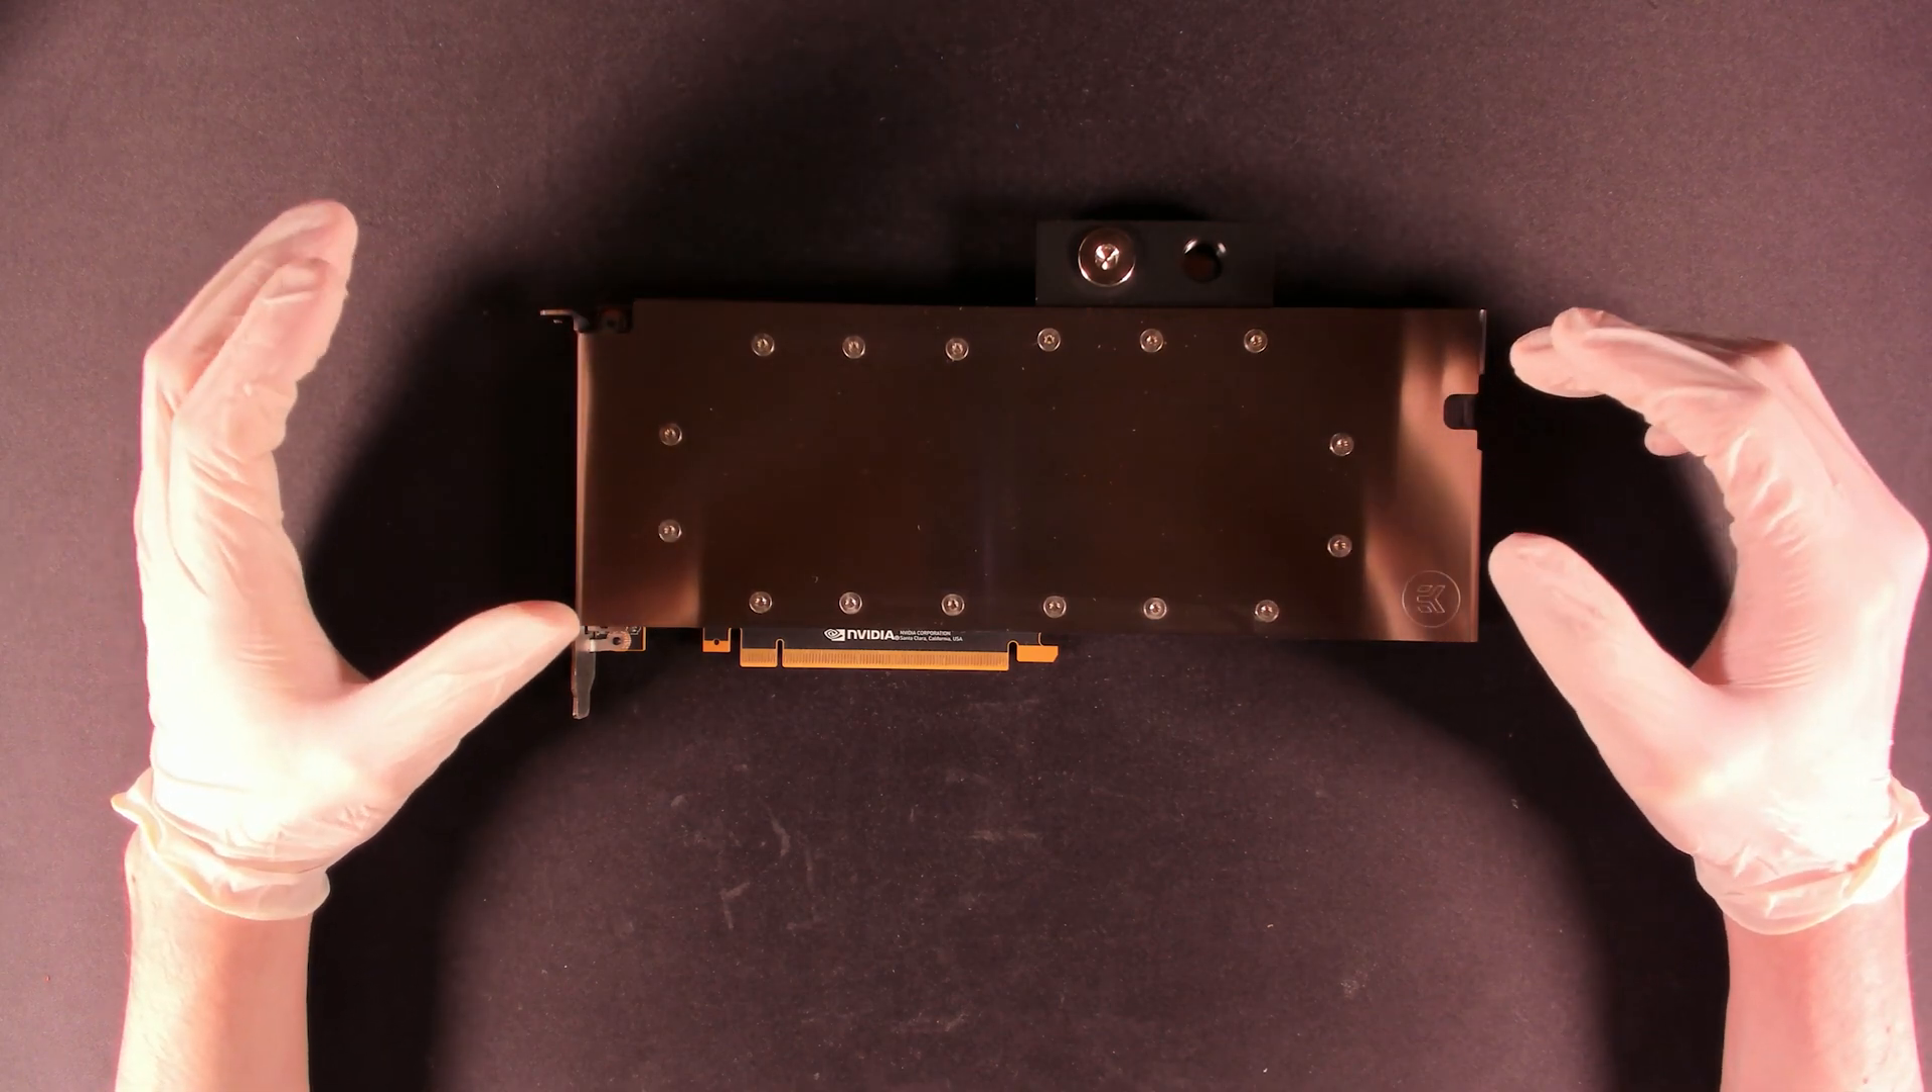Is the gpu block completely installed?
Yes.